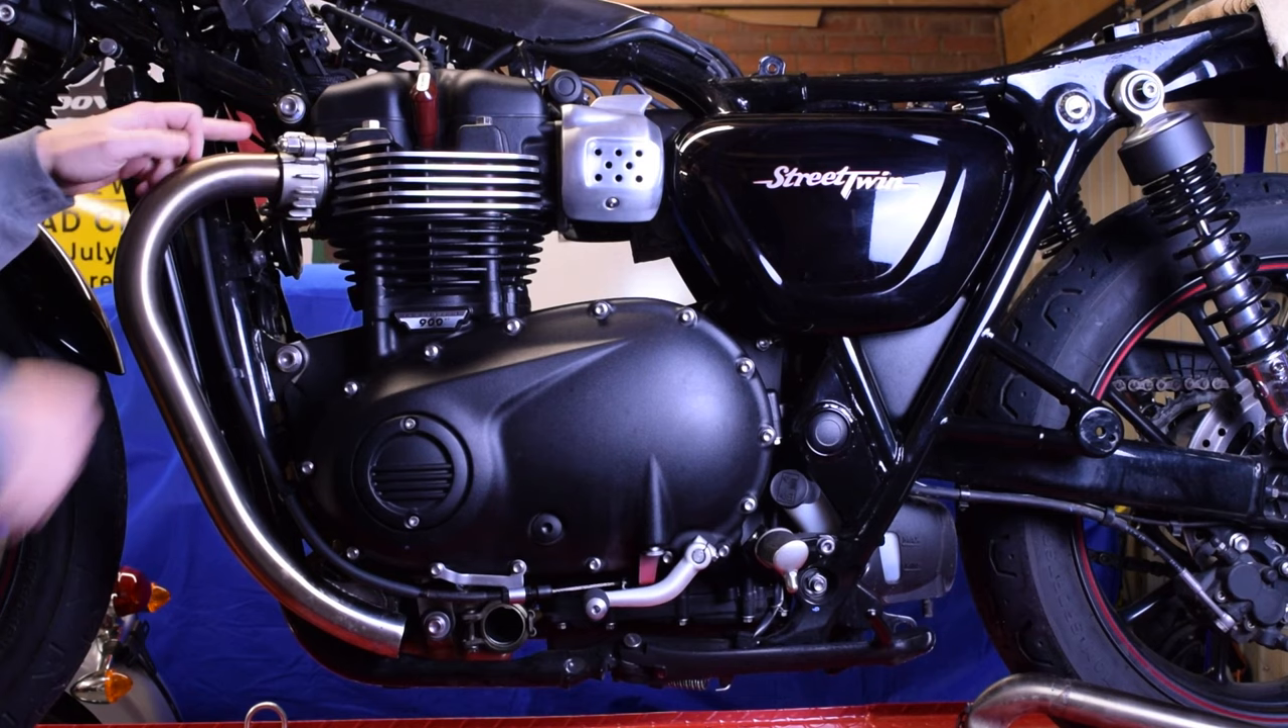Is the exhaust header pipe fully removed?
No.